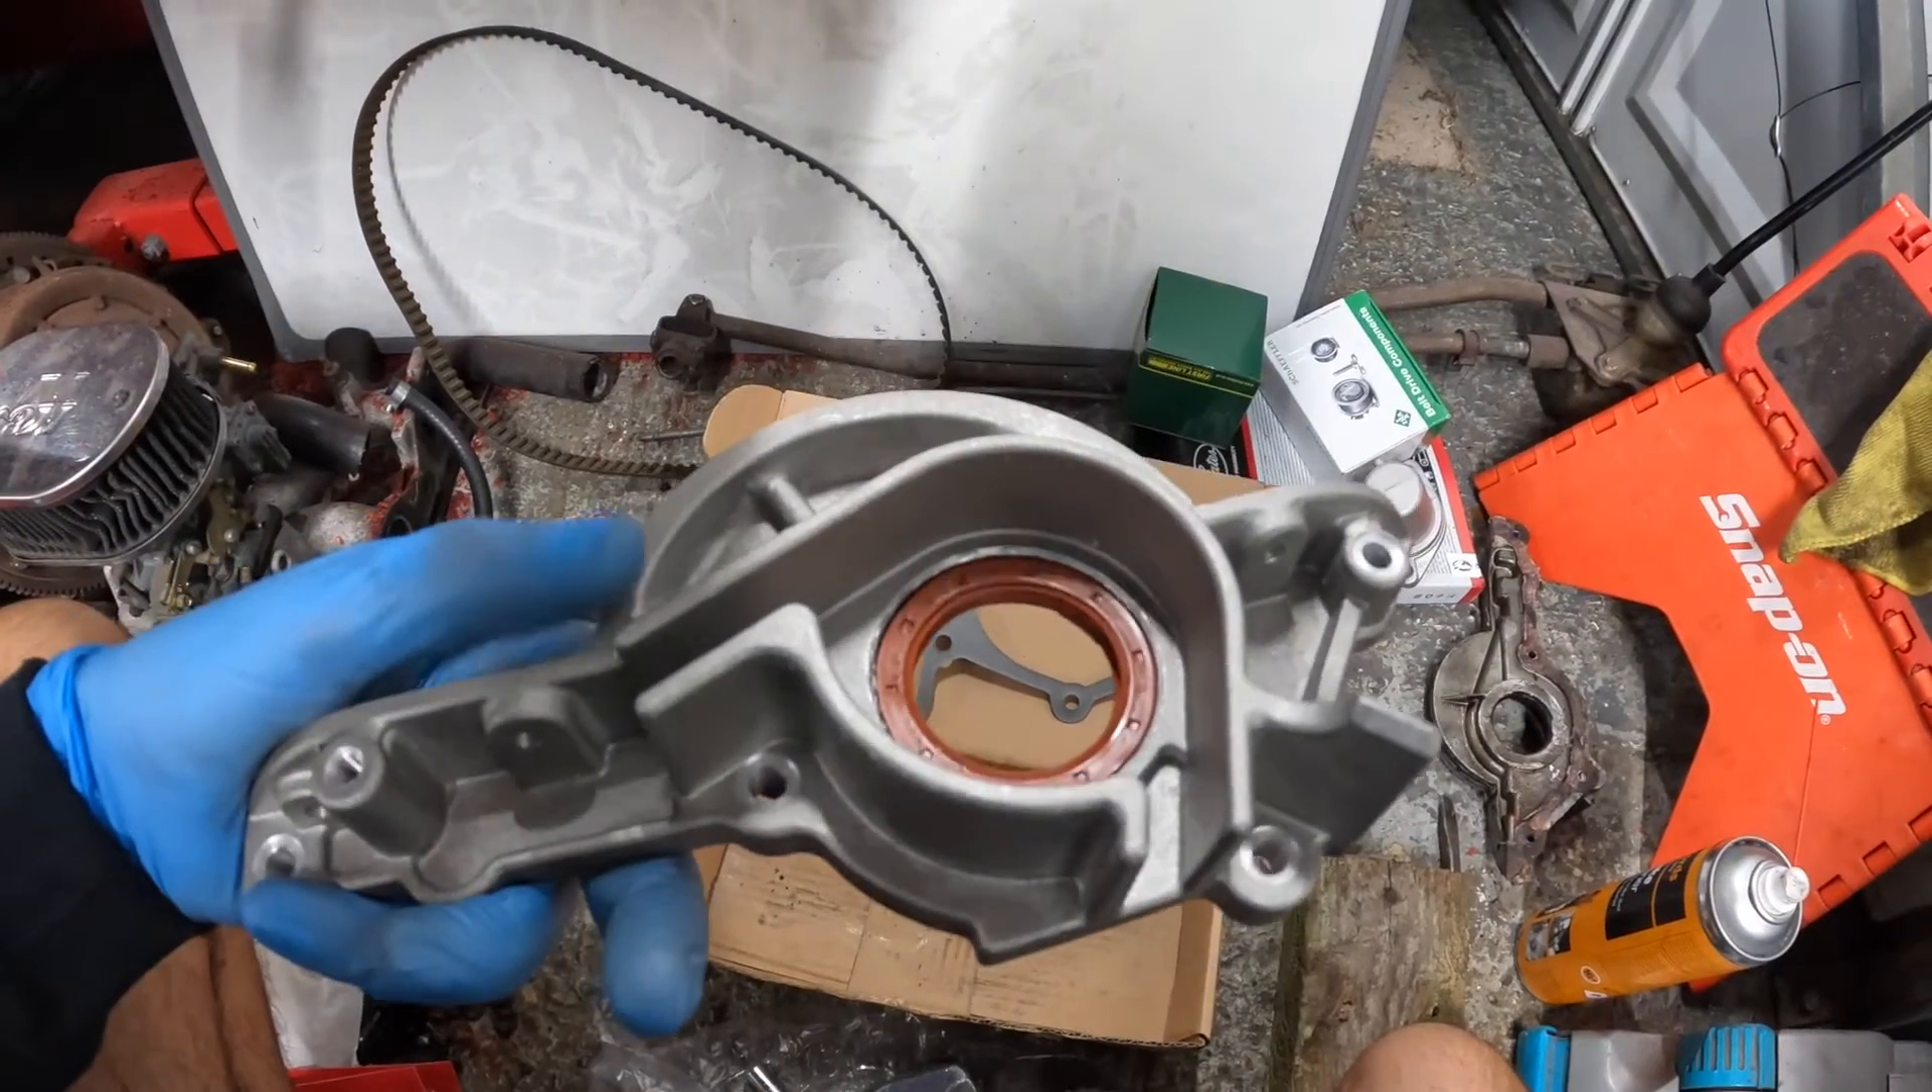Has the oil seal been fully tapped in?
Yes.